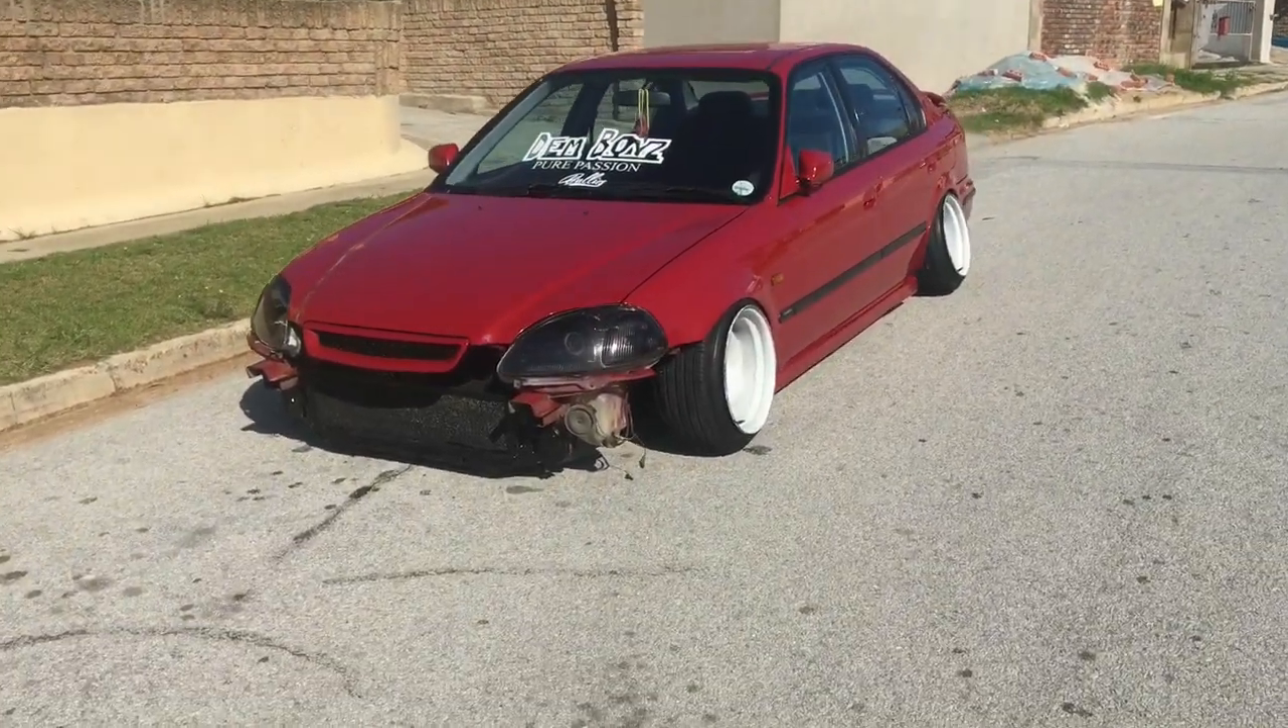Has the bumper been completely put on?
No.